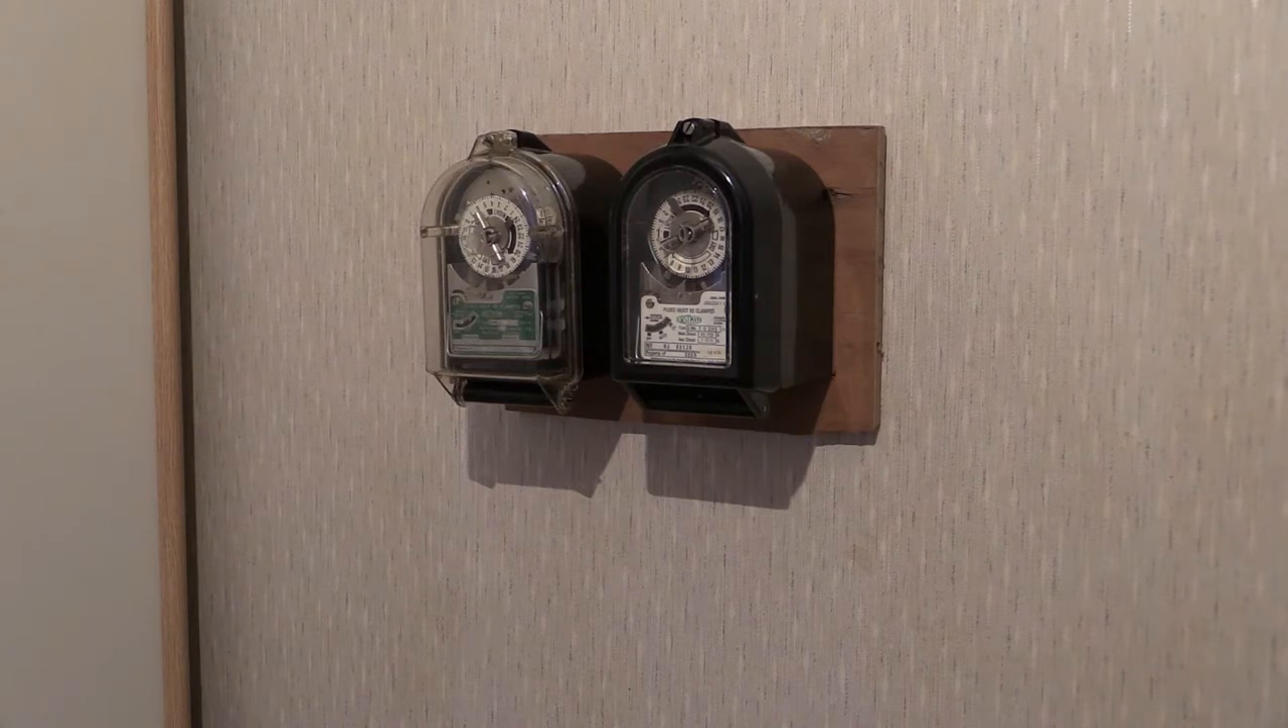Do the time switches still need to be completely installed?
No.